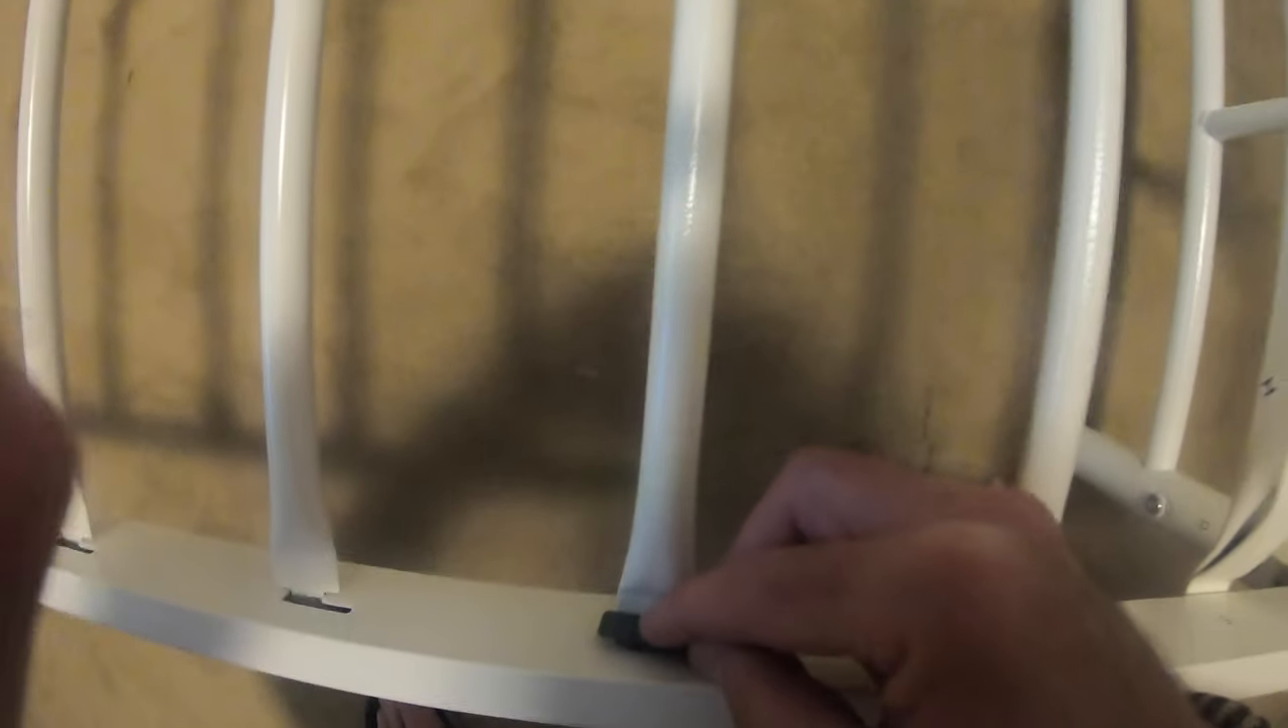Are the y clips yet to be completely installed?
Yes.